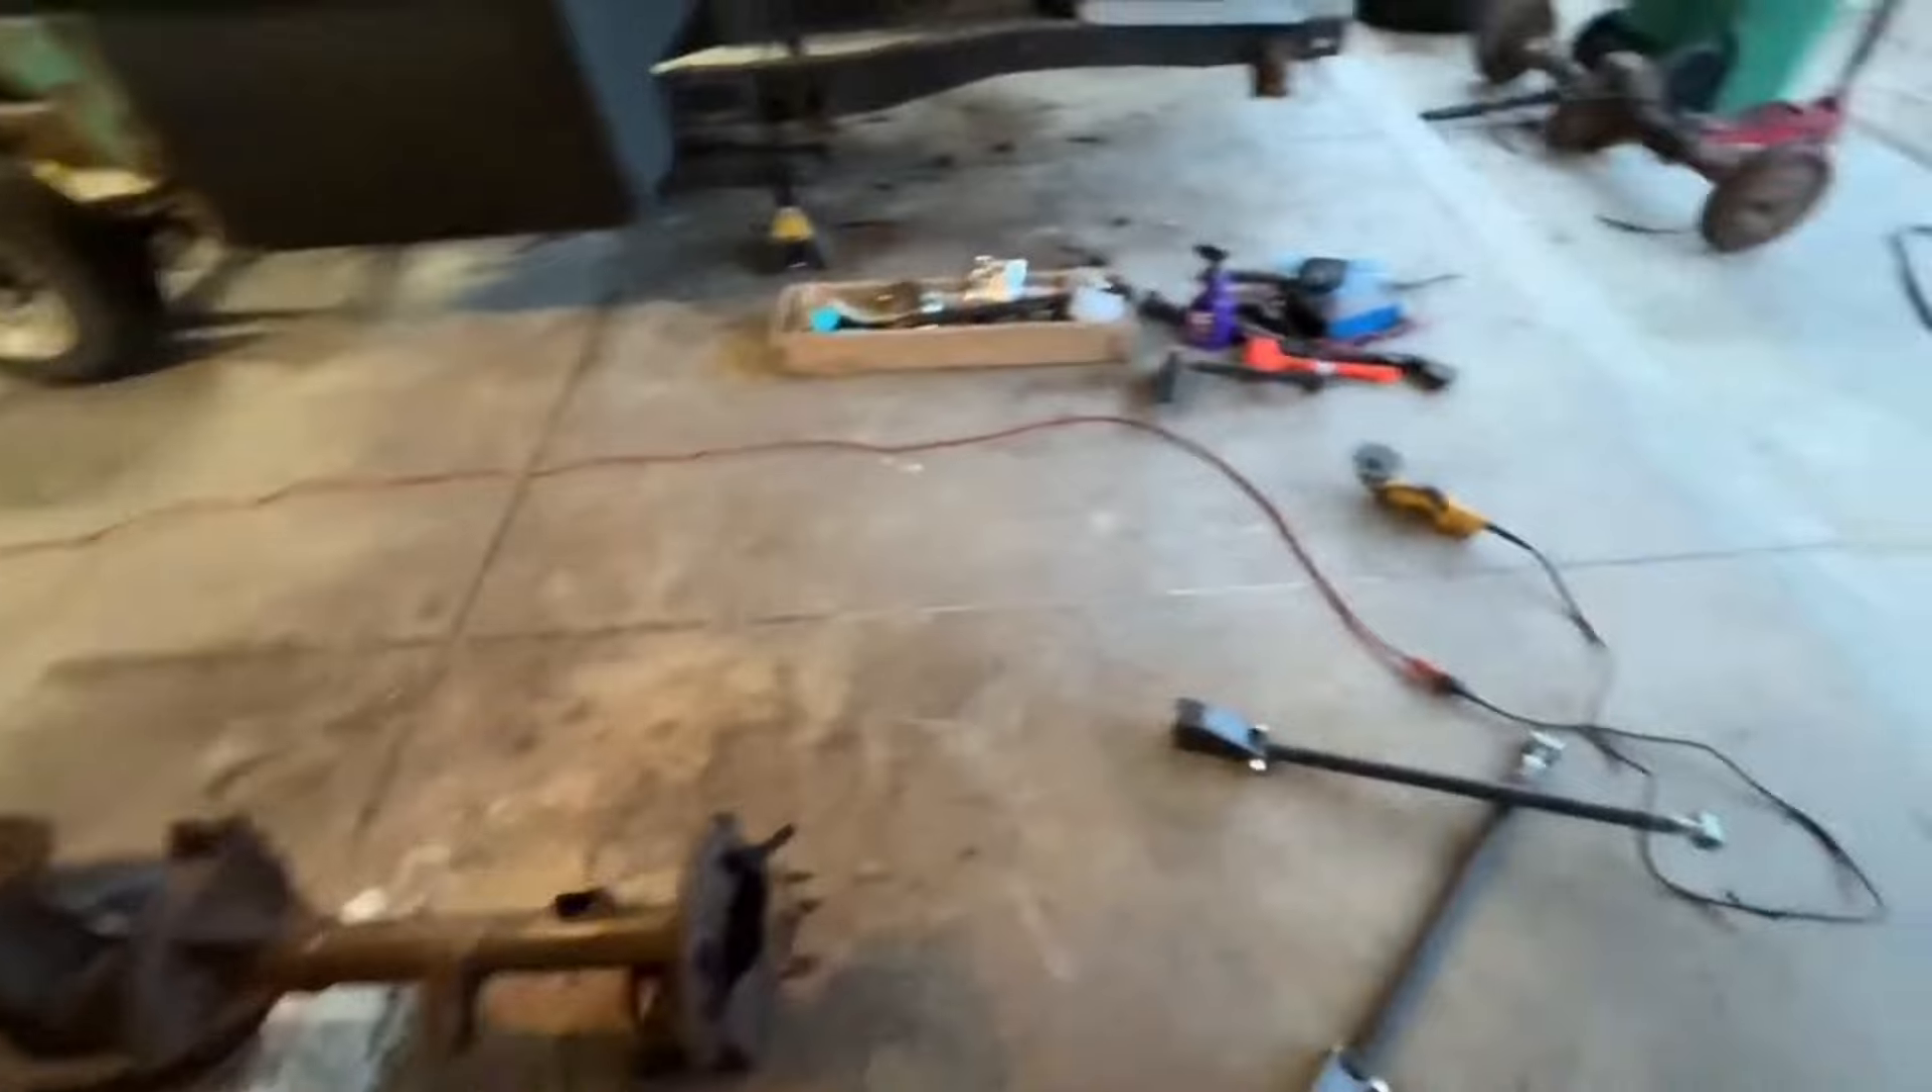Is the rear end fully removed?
Yes.